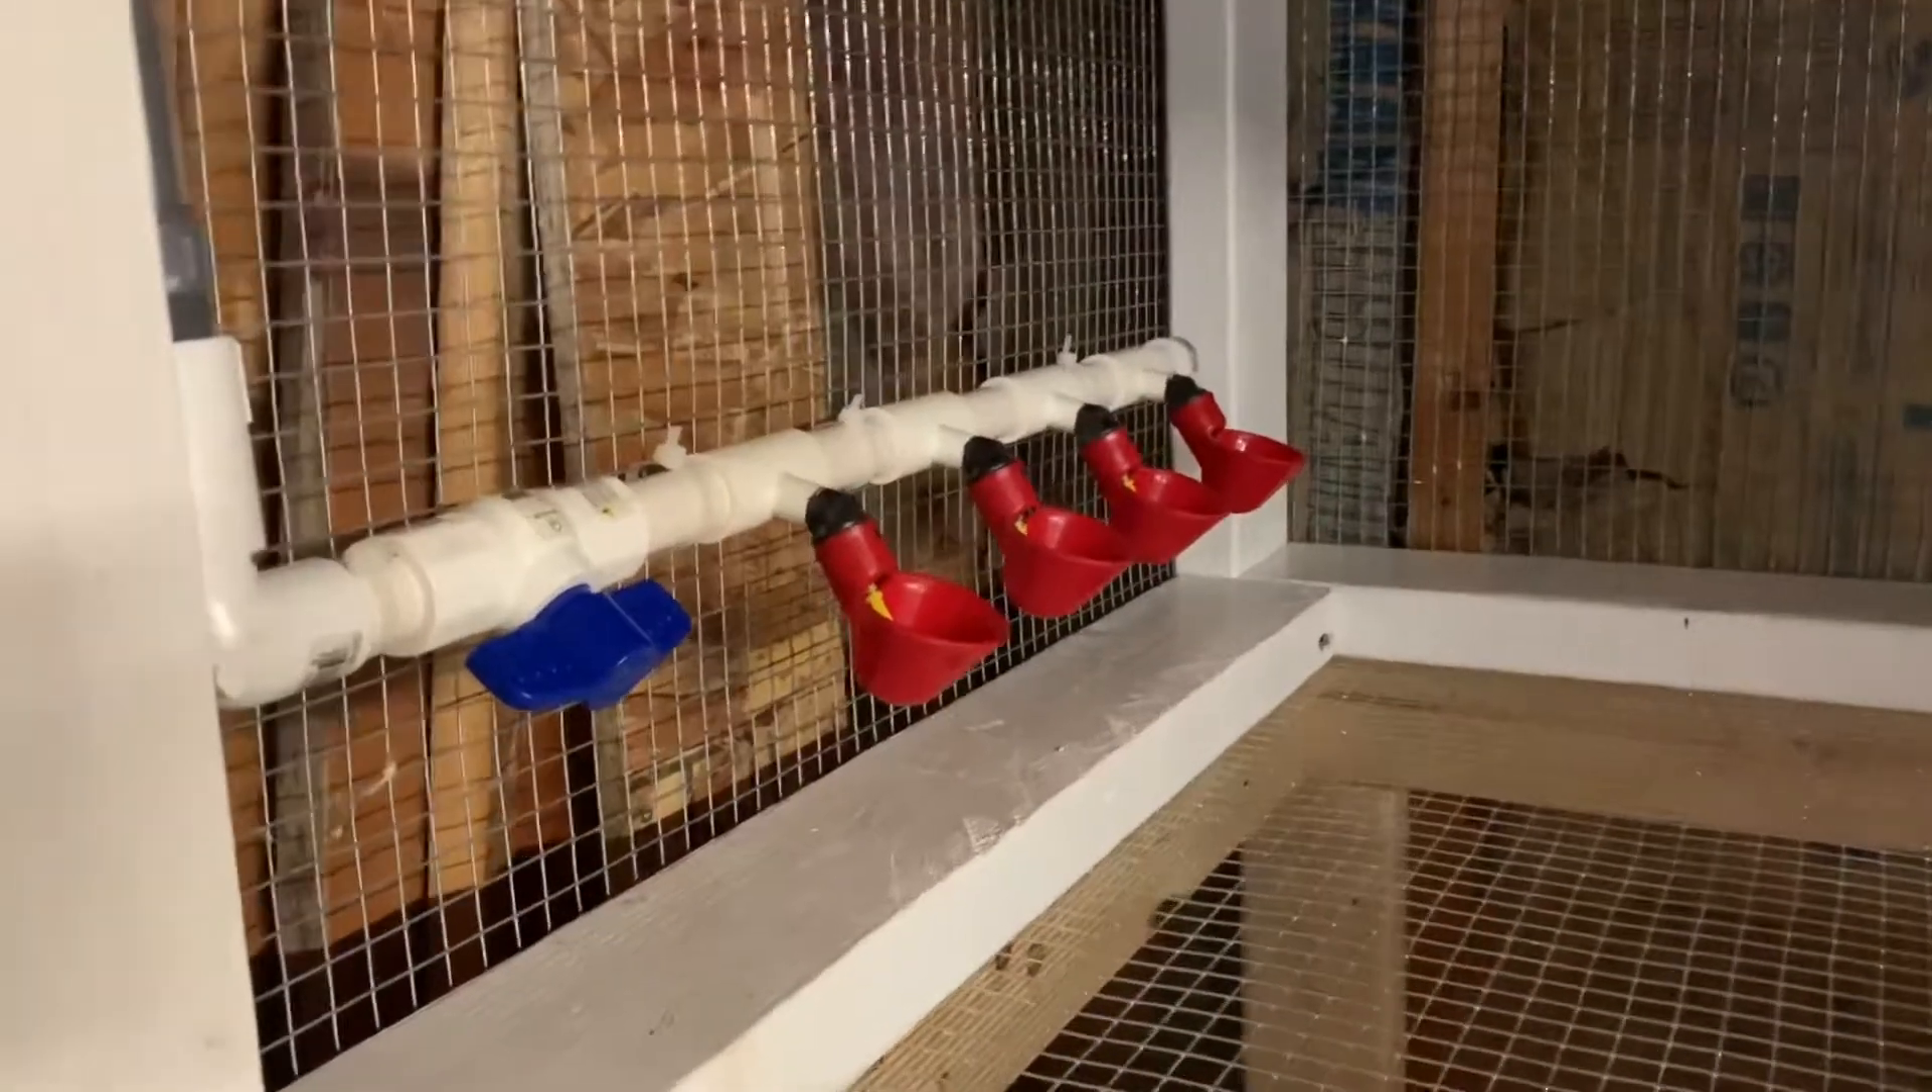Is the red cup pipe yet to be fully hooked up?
No.